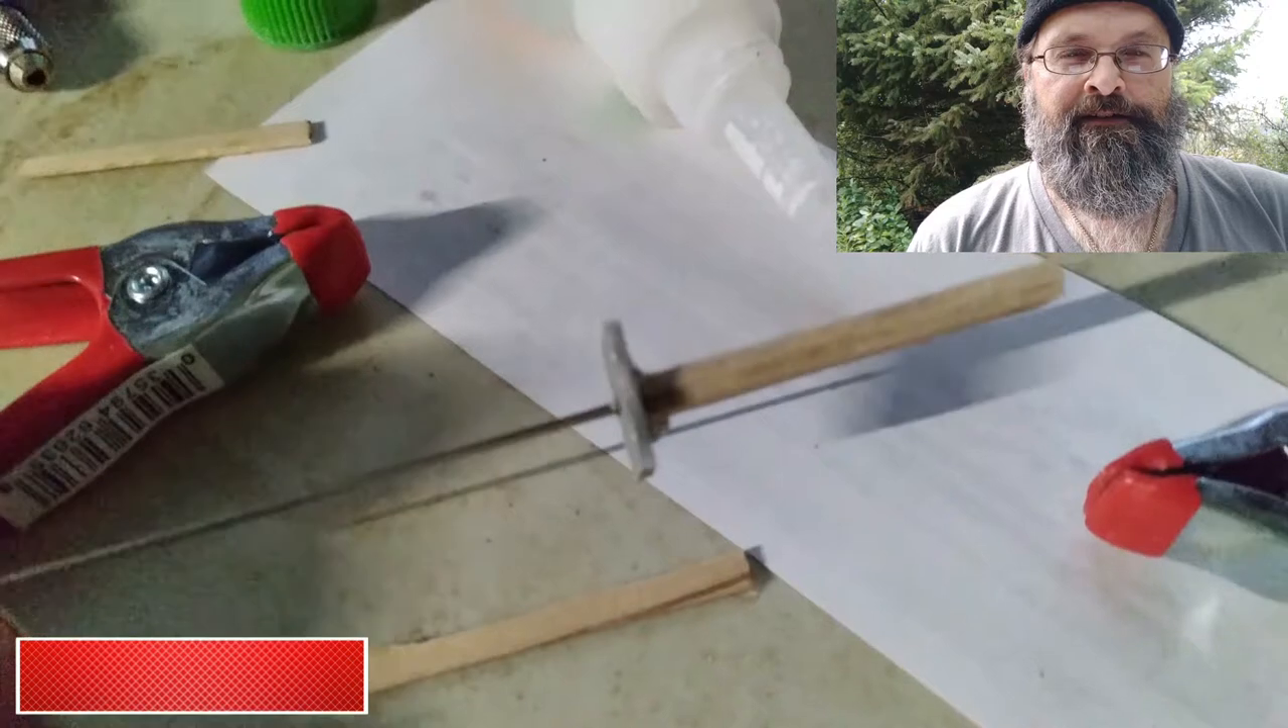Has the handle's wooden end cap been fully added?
No.